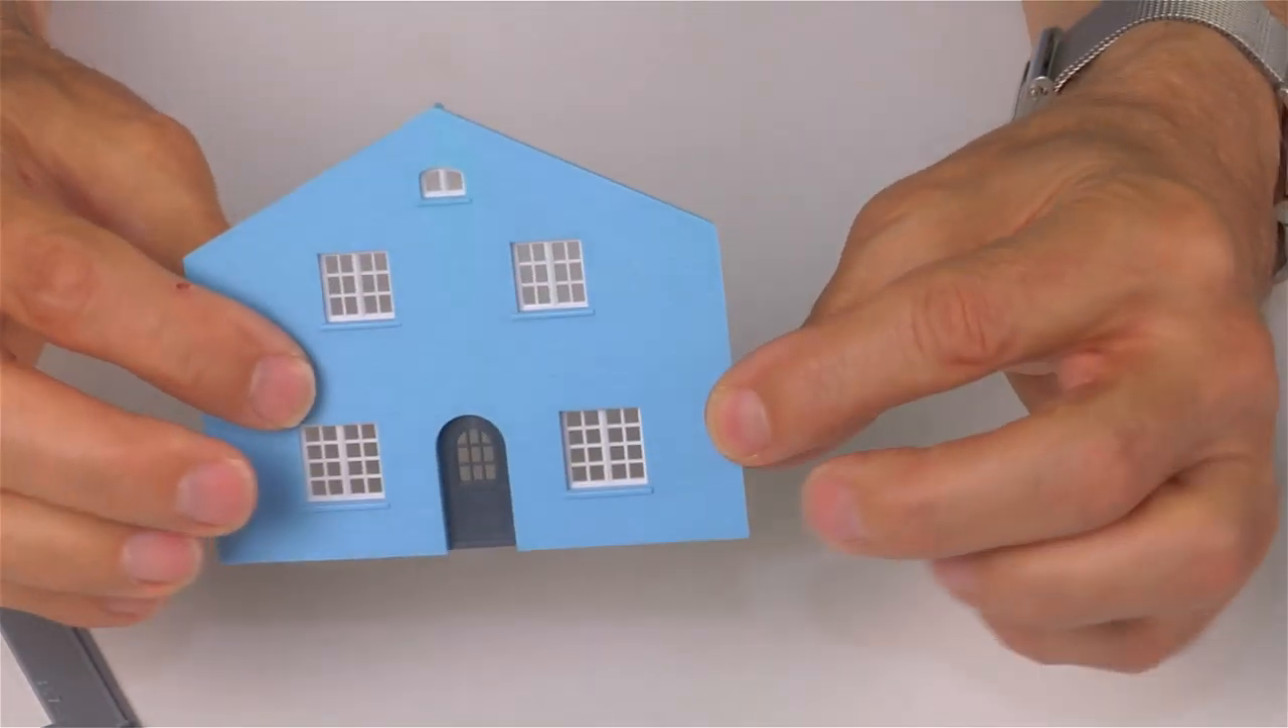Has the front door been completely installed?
Yes.